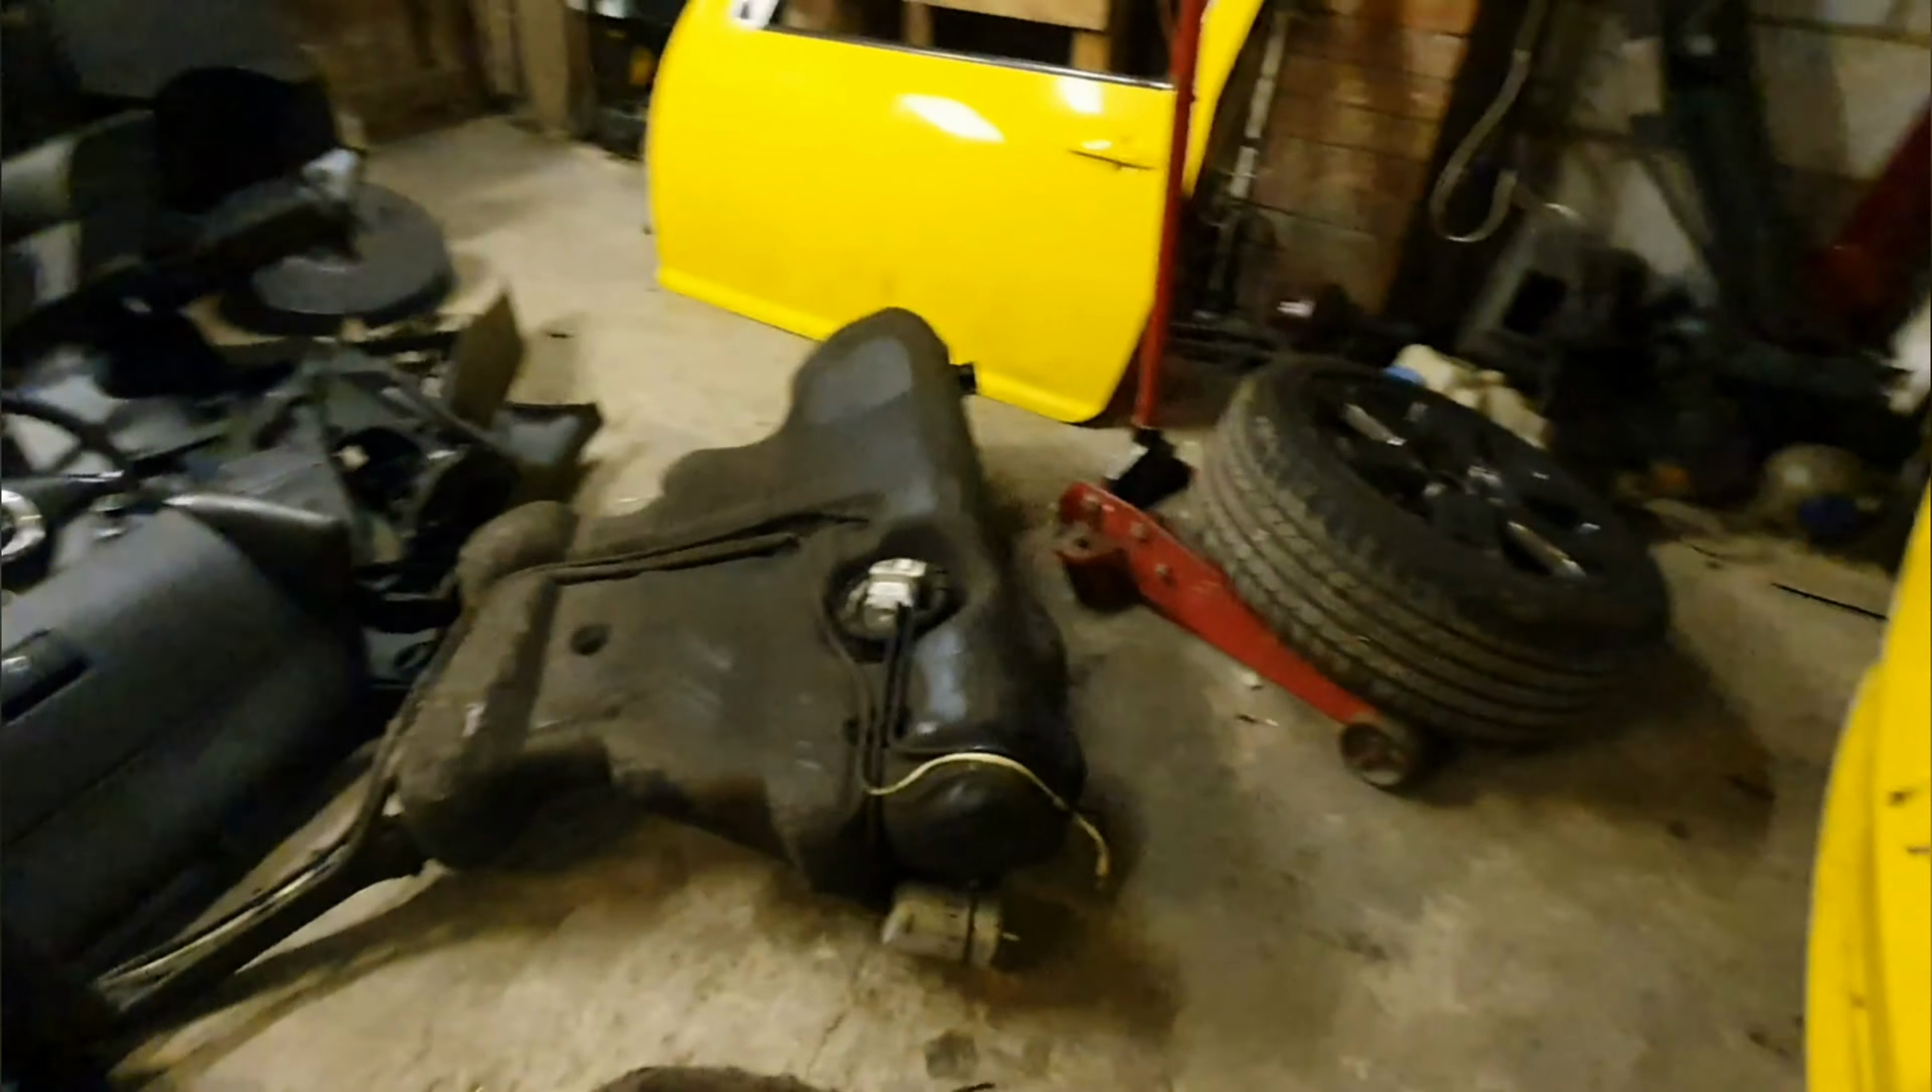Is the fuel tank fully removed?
Yes.